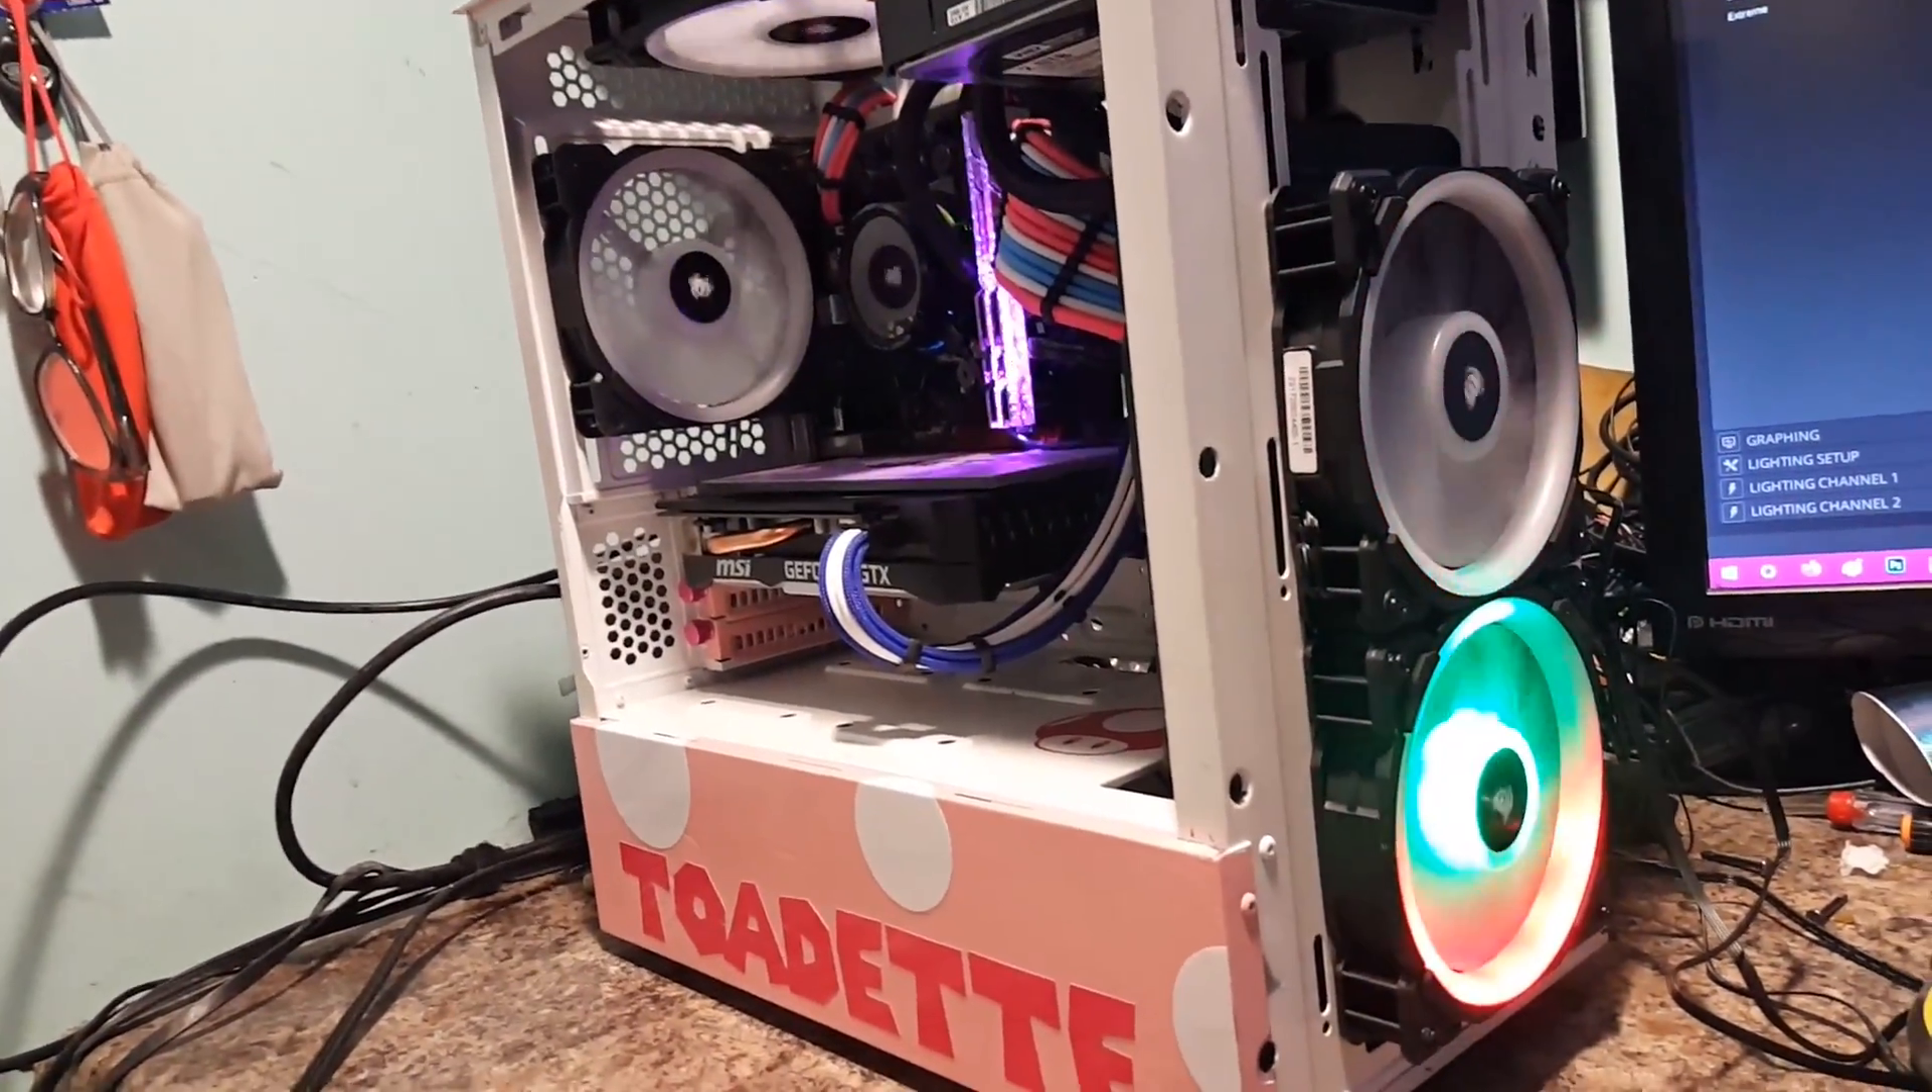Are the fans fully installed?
Yes.